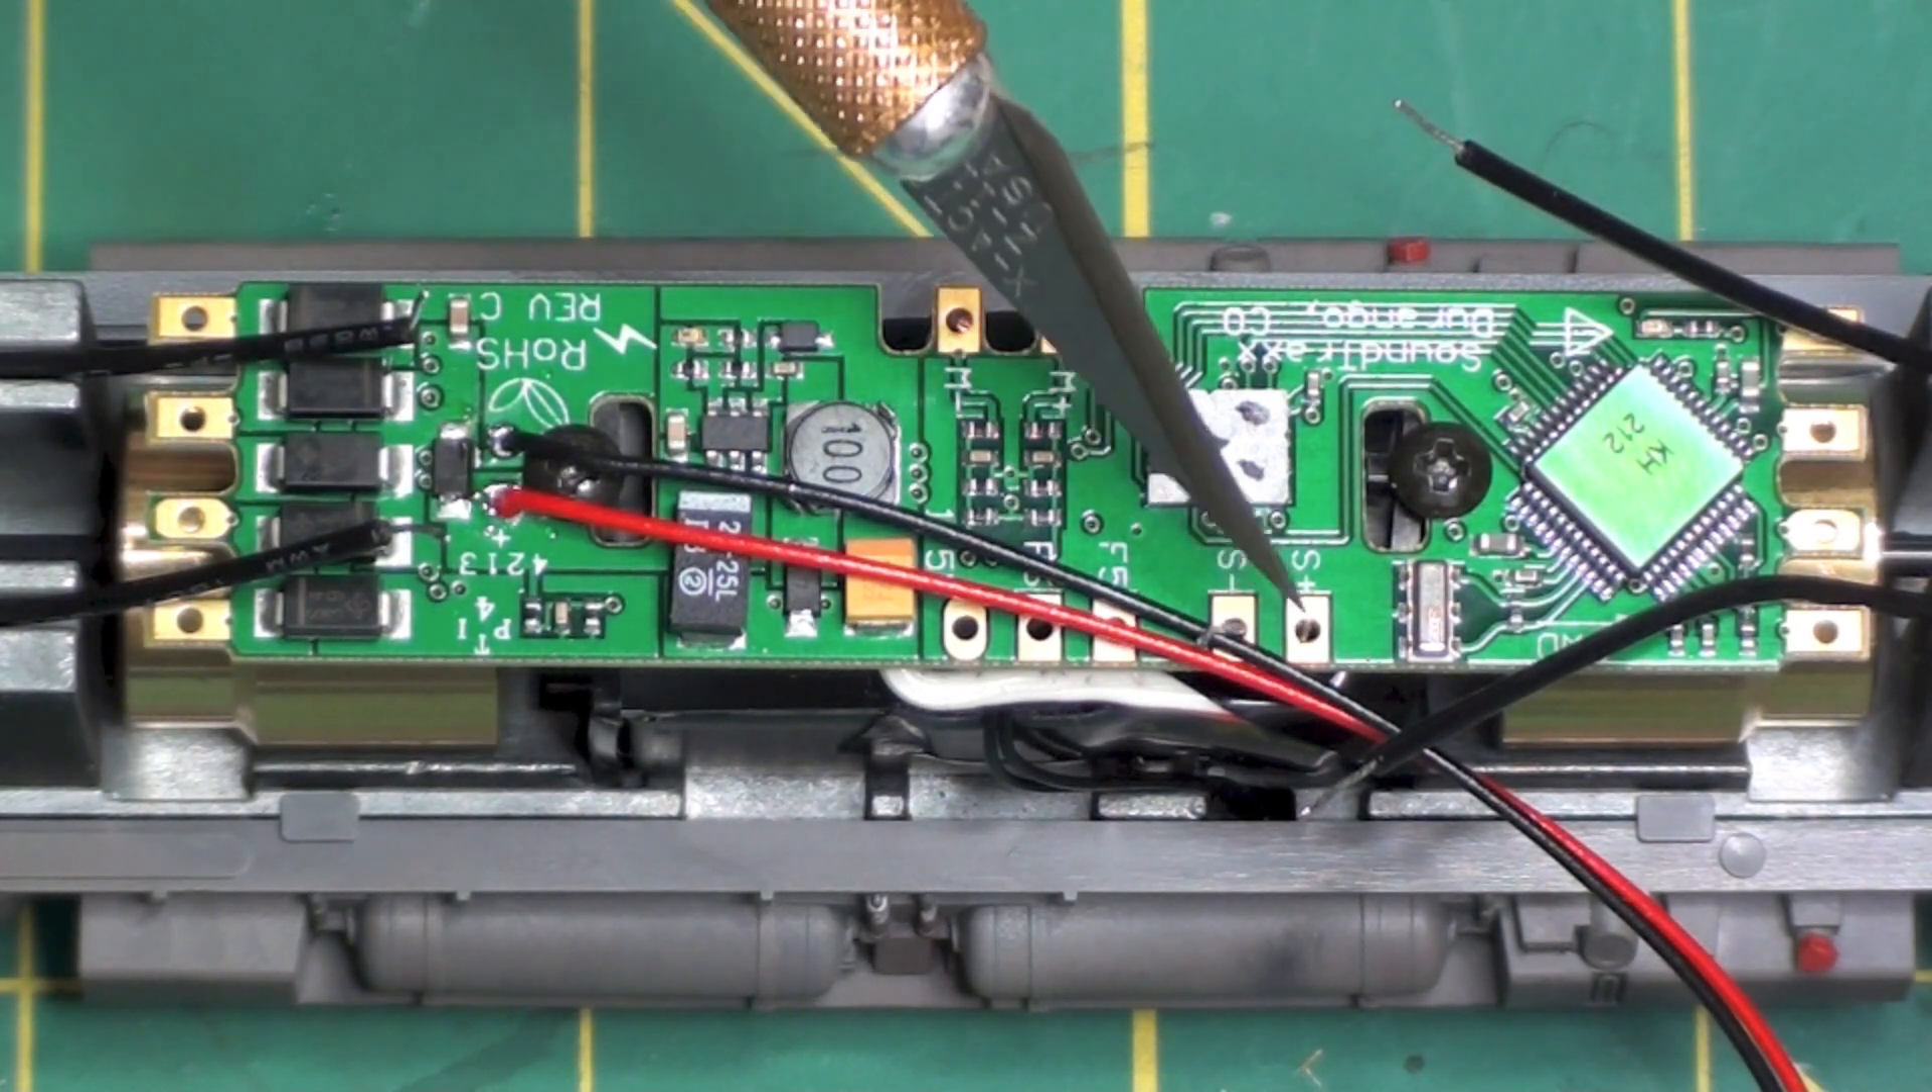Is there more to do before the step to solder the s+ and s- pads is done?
Yes.